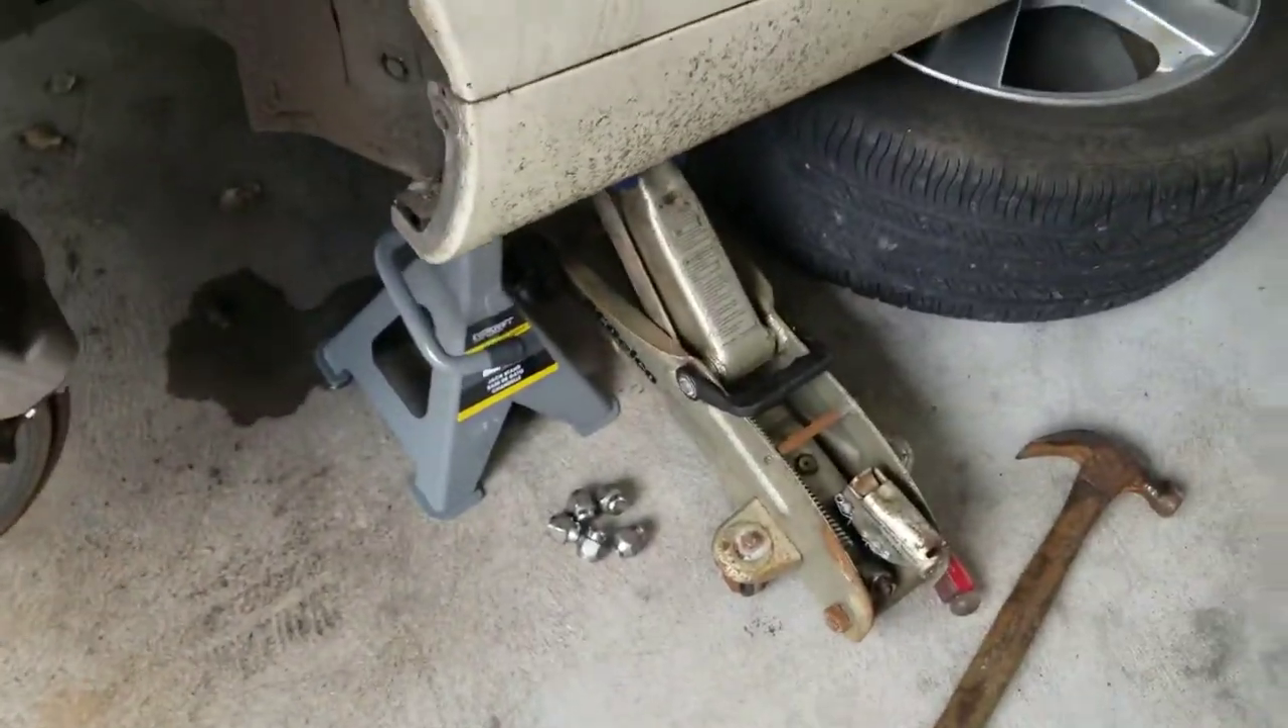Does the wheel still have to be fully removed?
No.